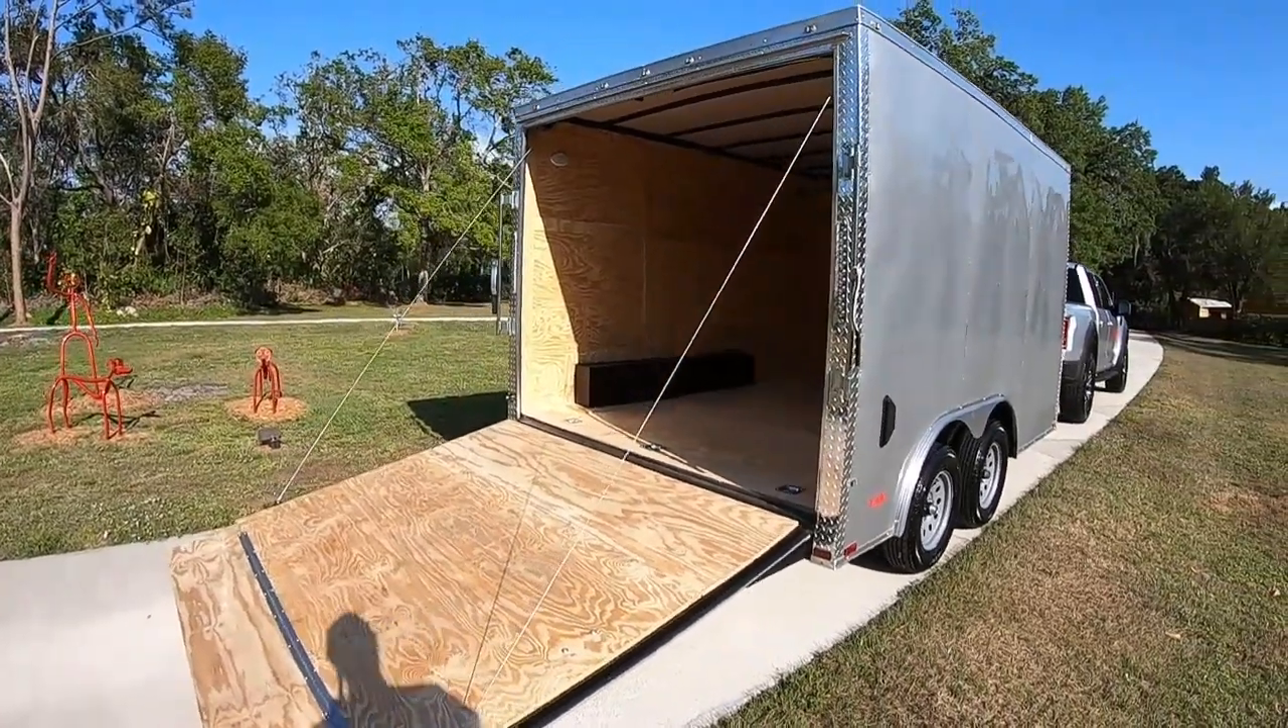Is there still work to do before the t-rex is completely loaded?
Yes.